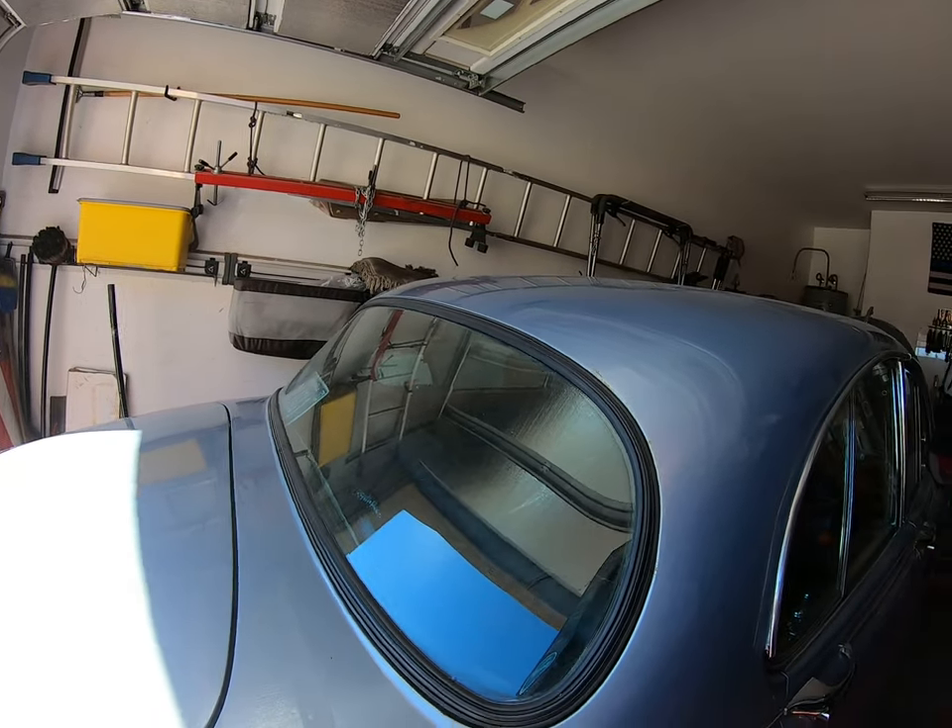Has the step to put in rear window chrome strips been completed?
No.